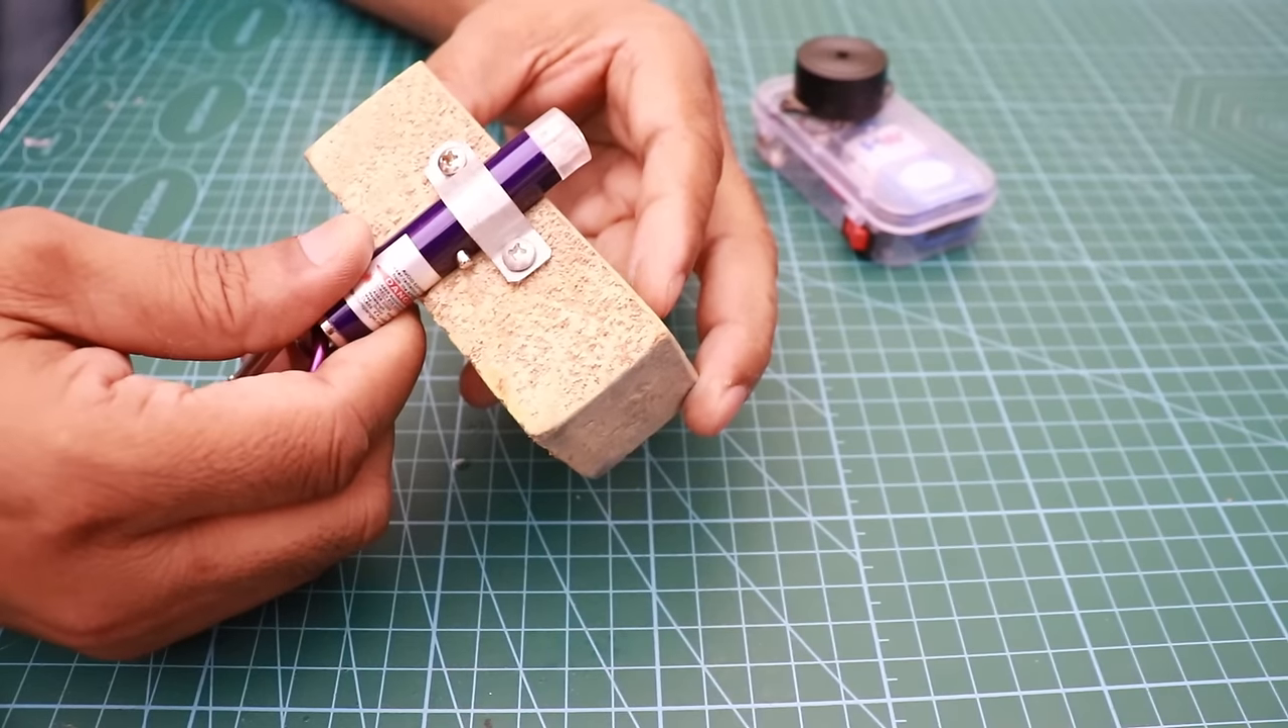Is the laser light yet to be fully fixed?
No.